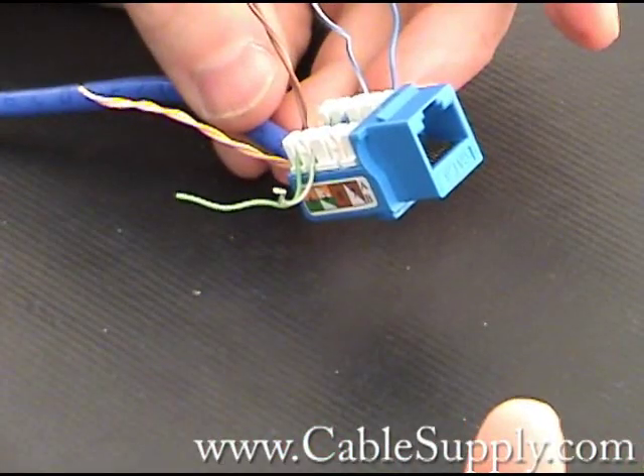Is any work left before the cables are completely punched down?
Yes.